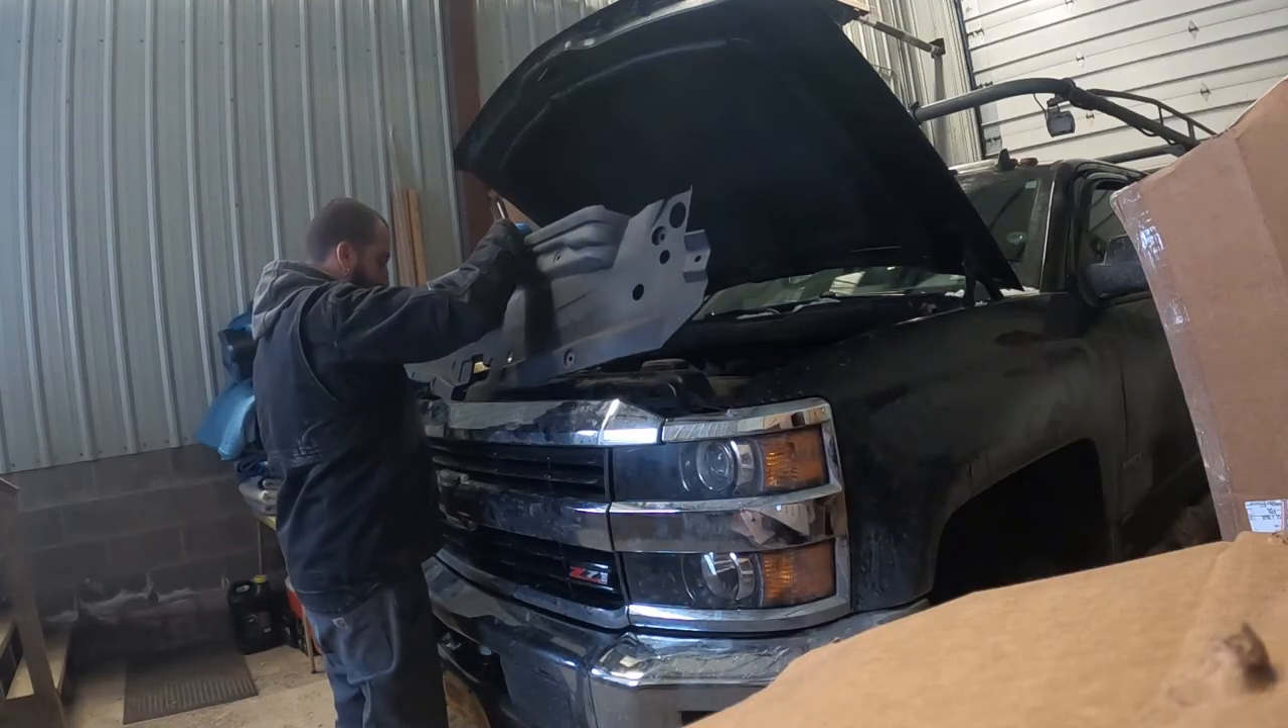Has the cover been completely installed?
No.